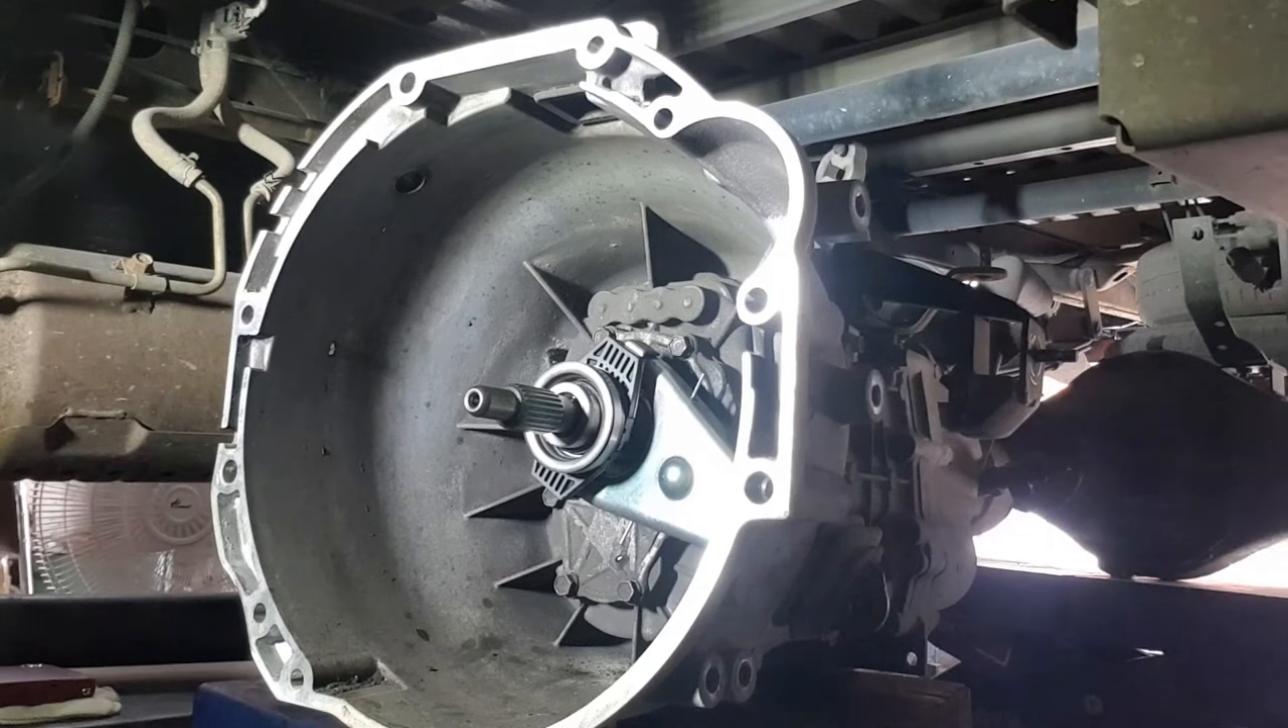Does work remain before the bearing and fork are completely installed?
No.